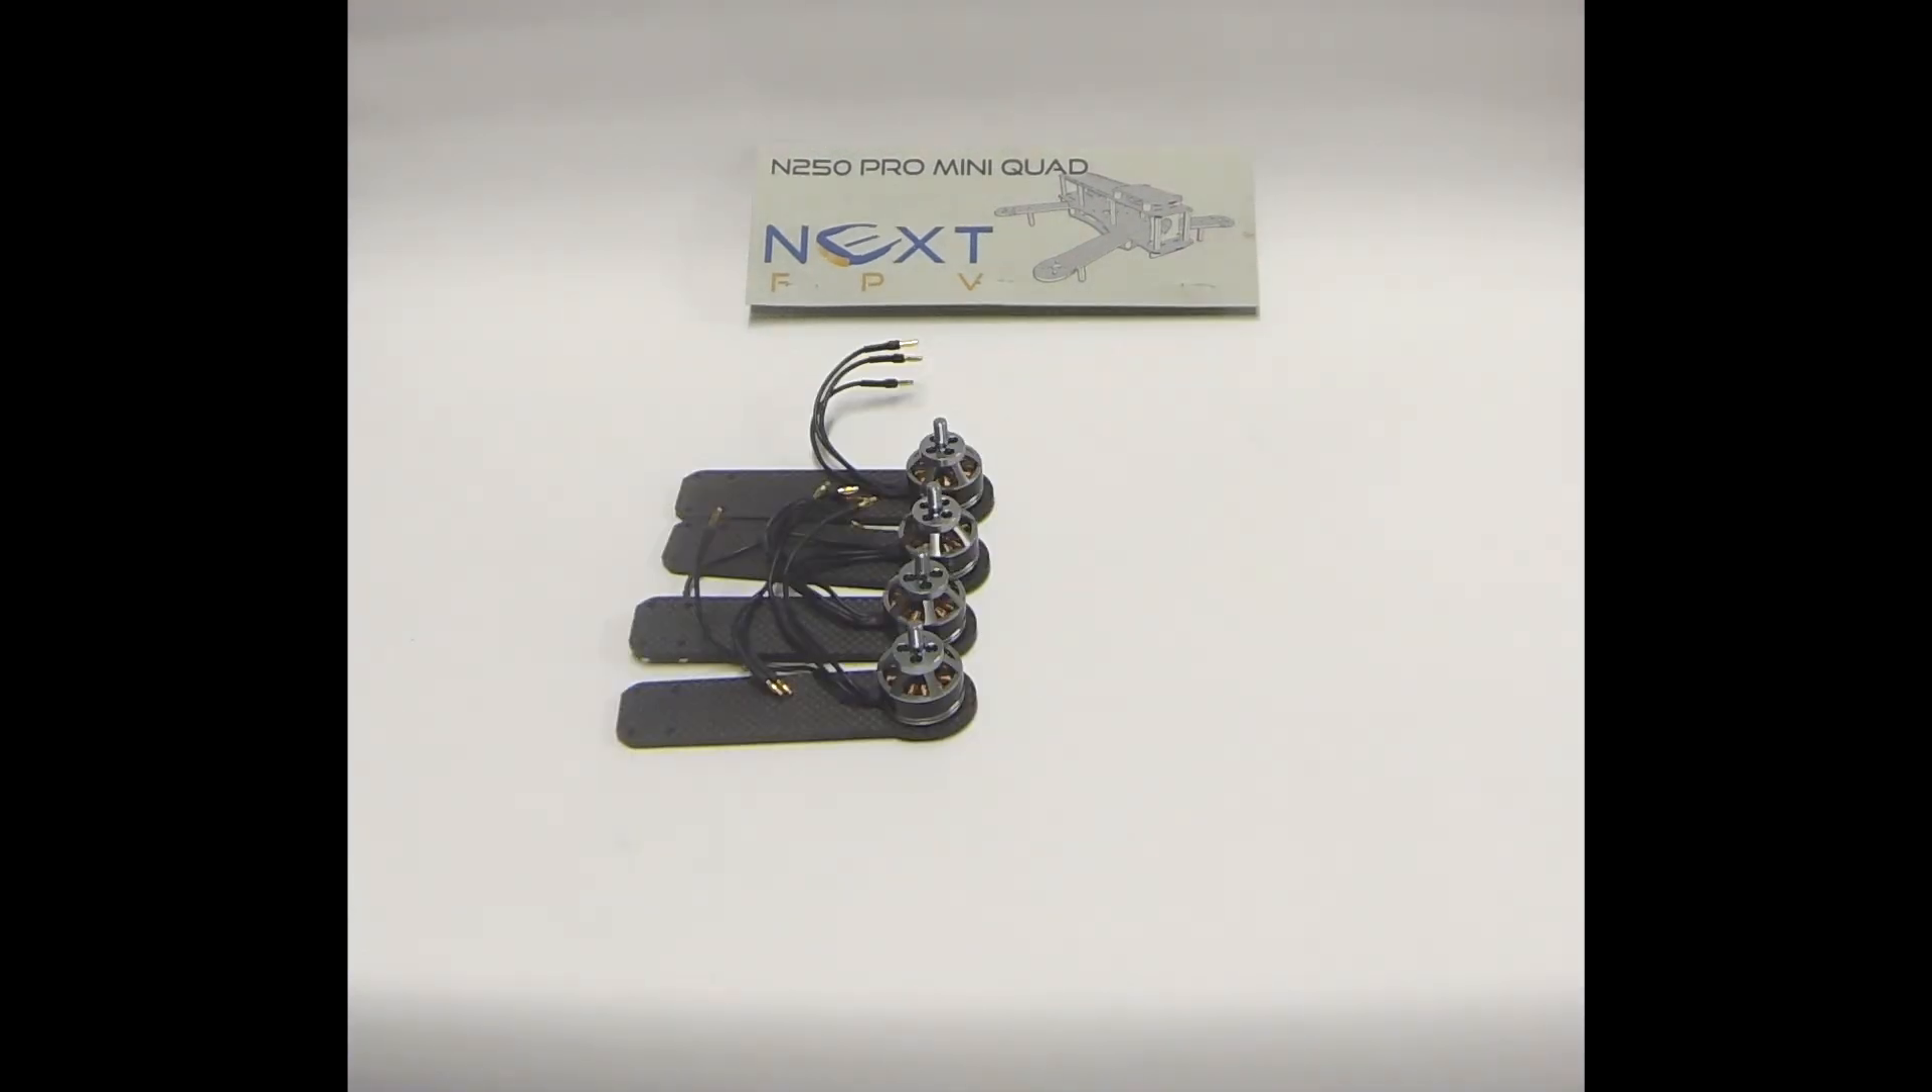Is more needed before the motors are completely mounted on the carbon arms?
No.